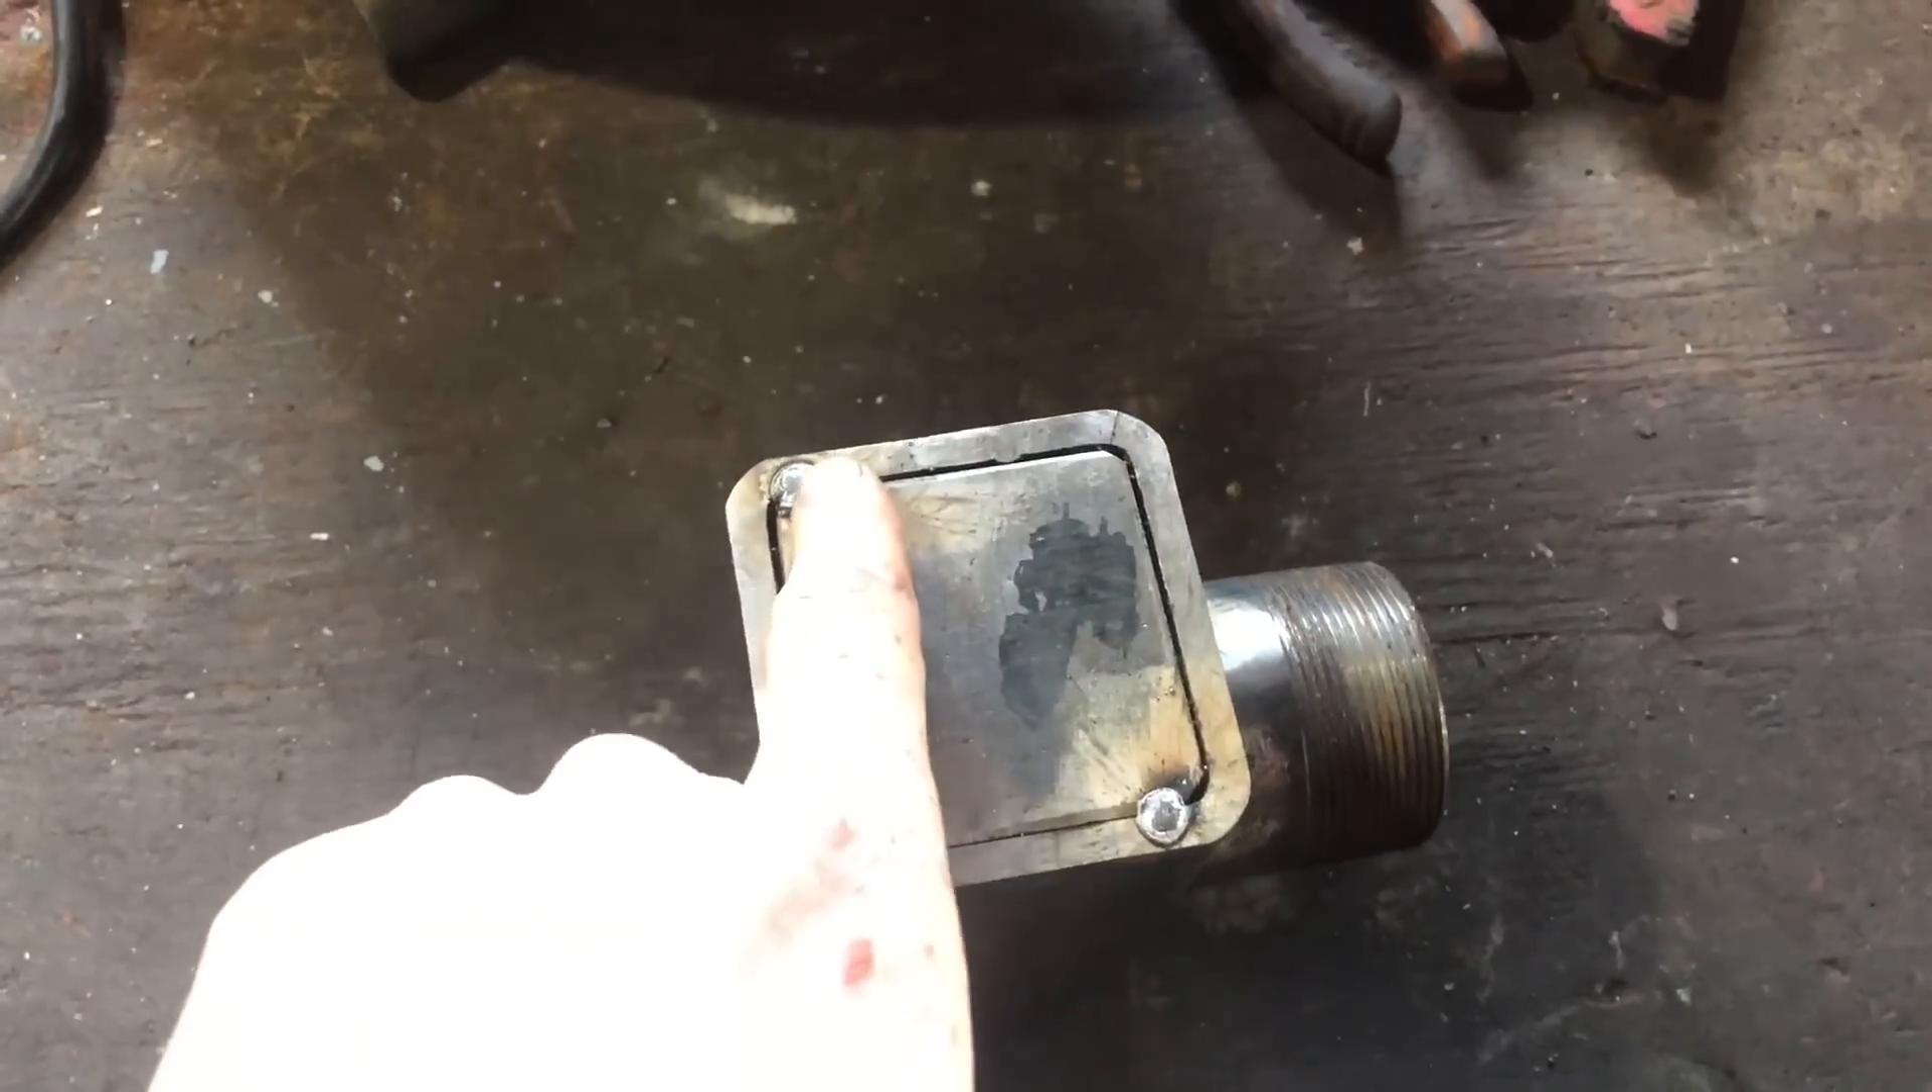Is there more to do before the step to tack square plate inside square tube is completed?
No.